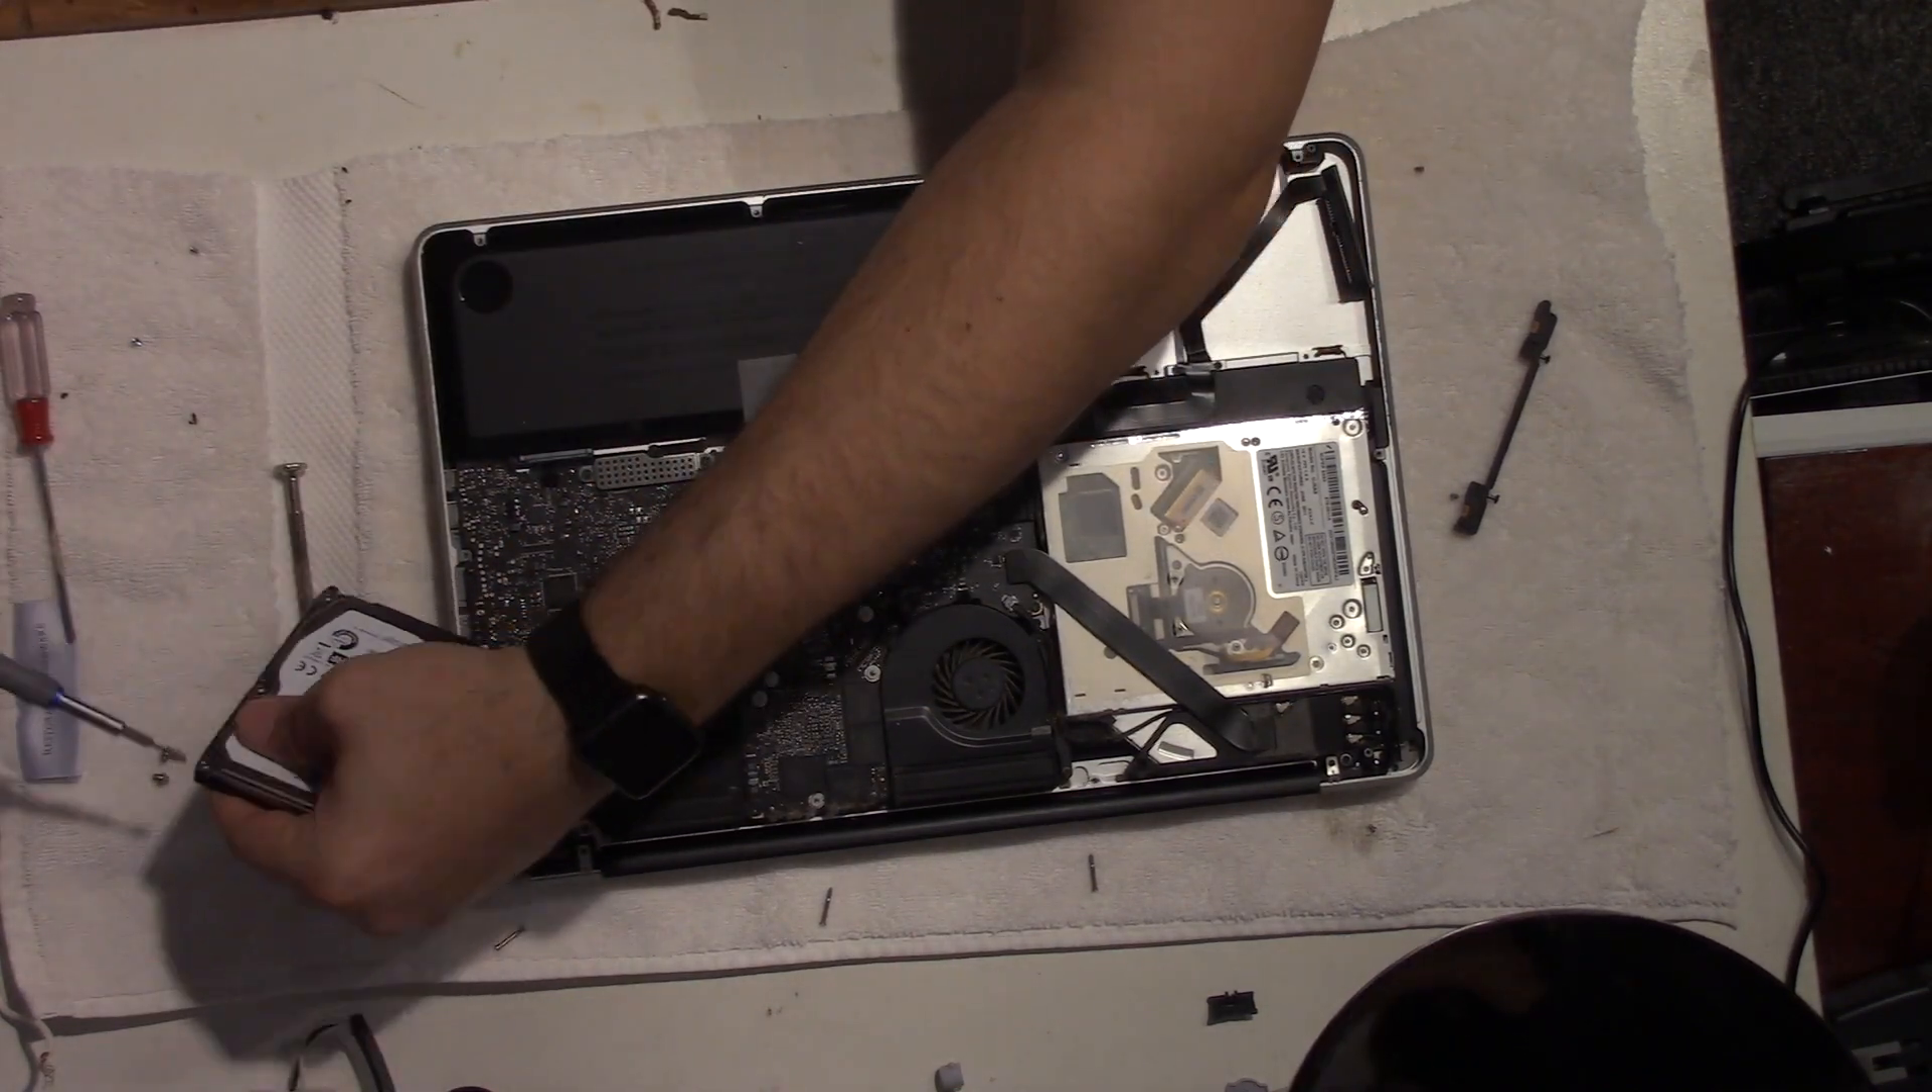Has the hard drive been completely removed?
Yes.